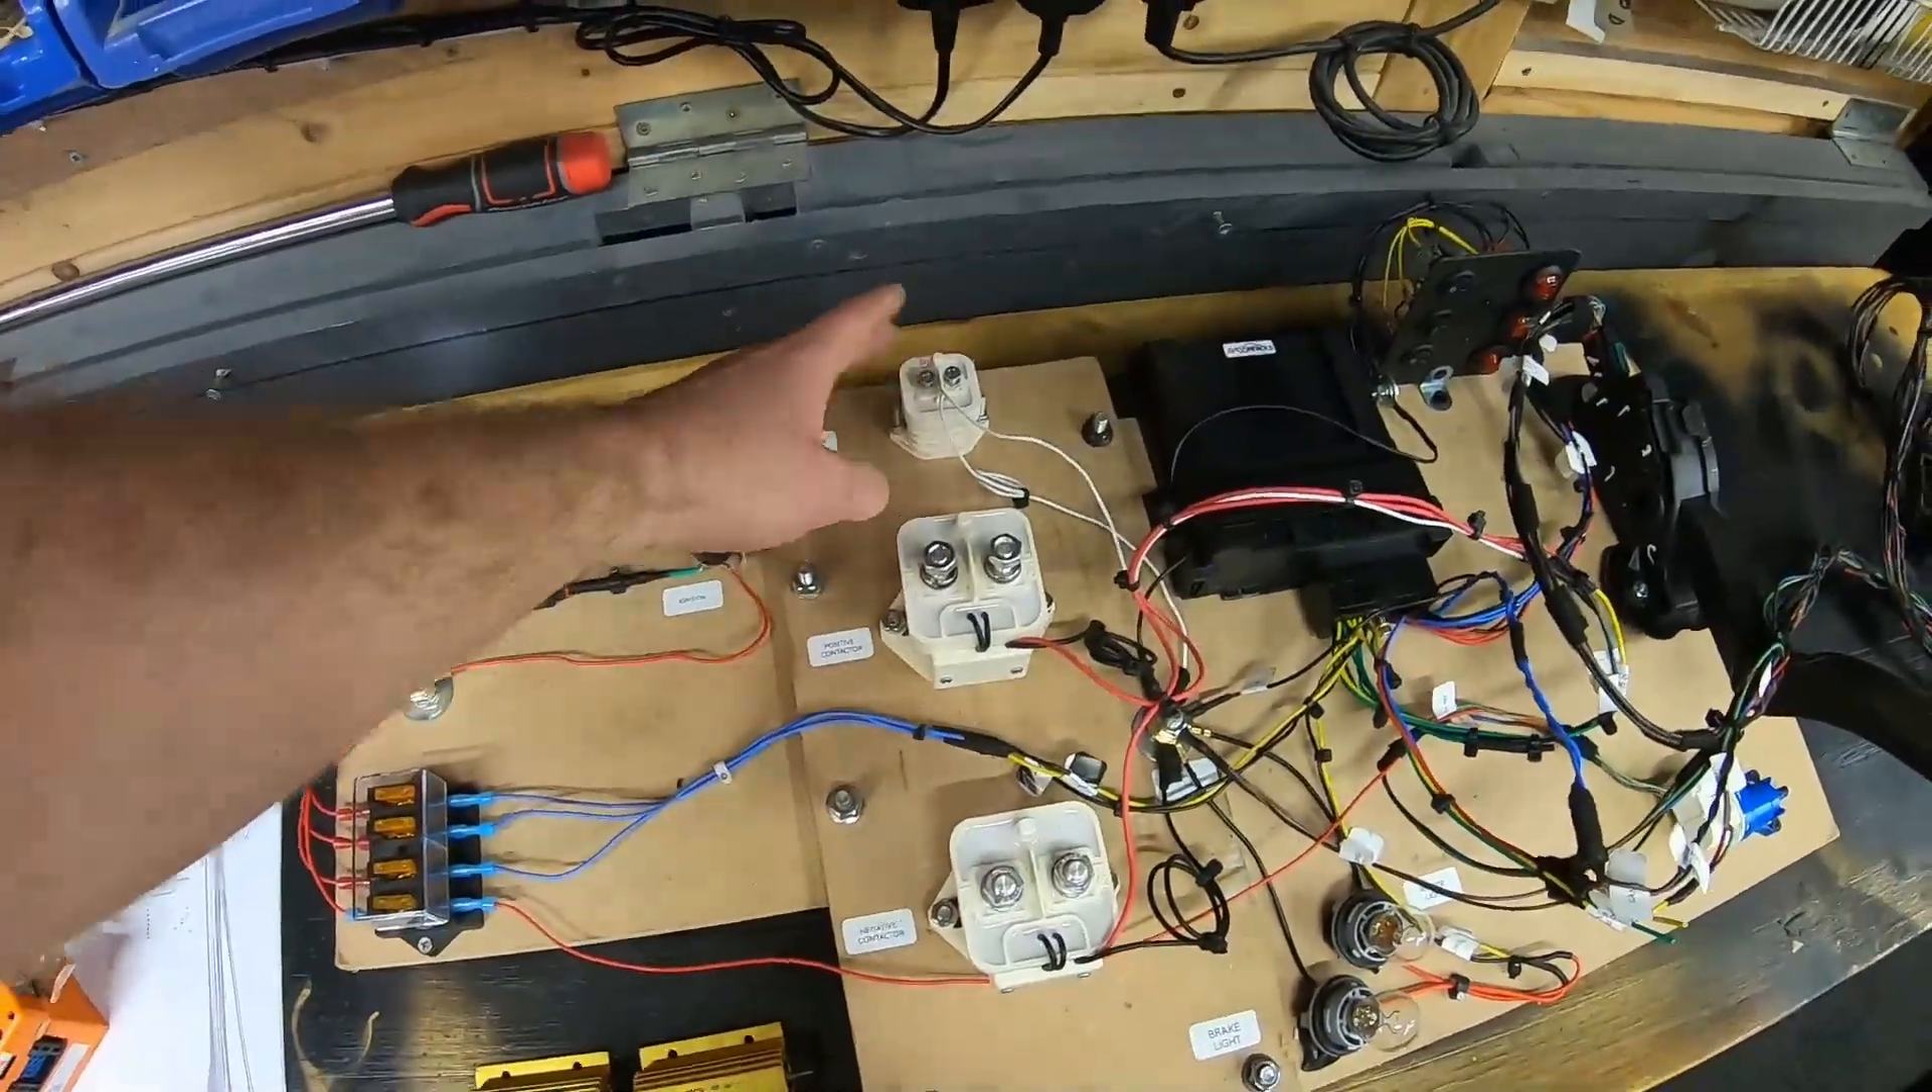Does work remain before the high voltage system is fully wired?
Yes.